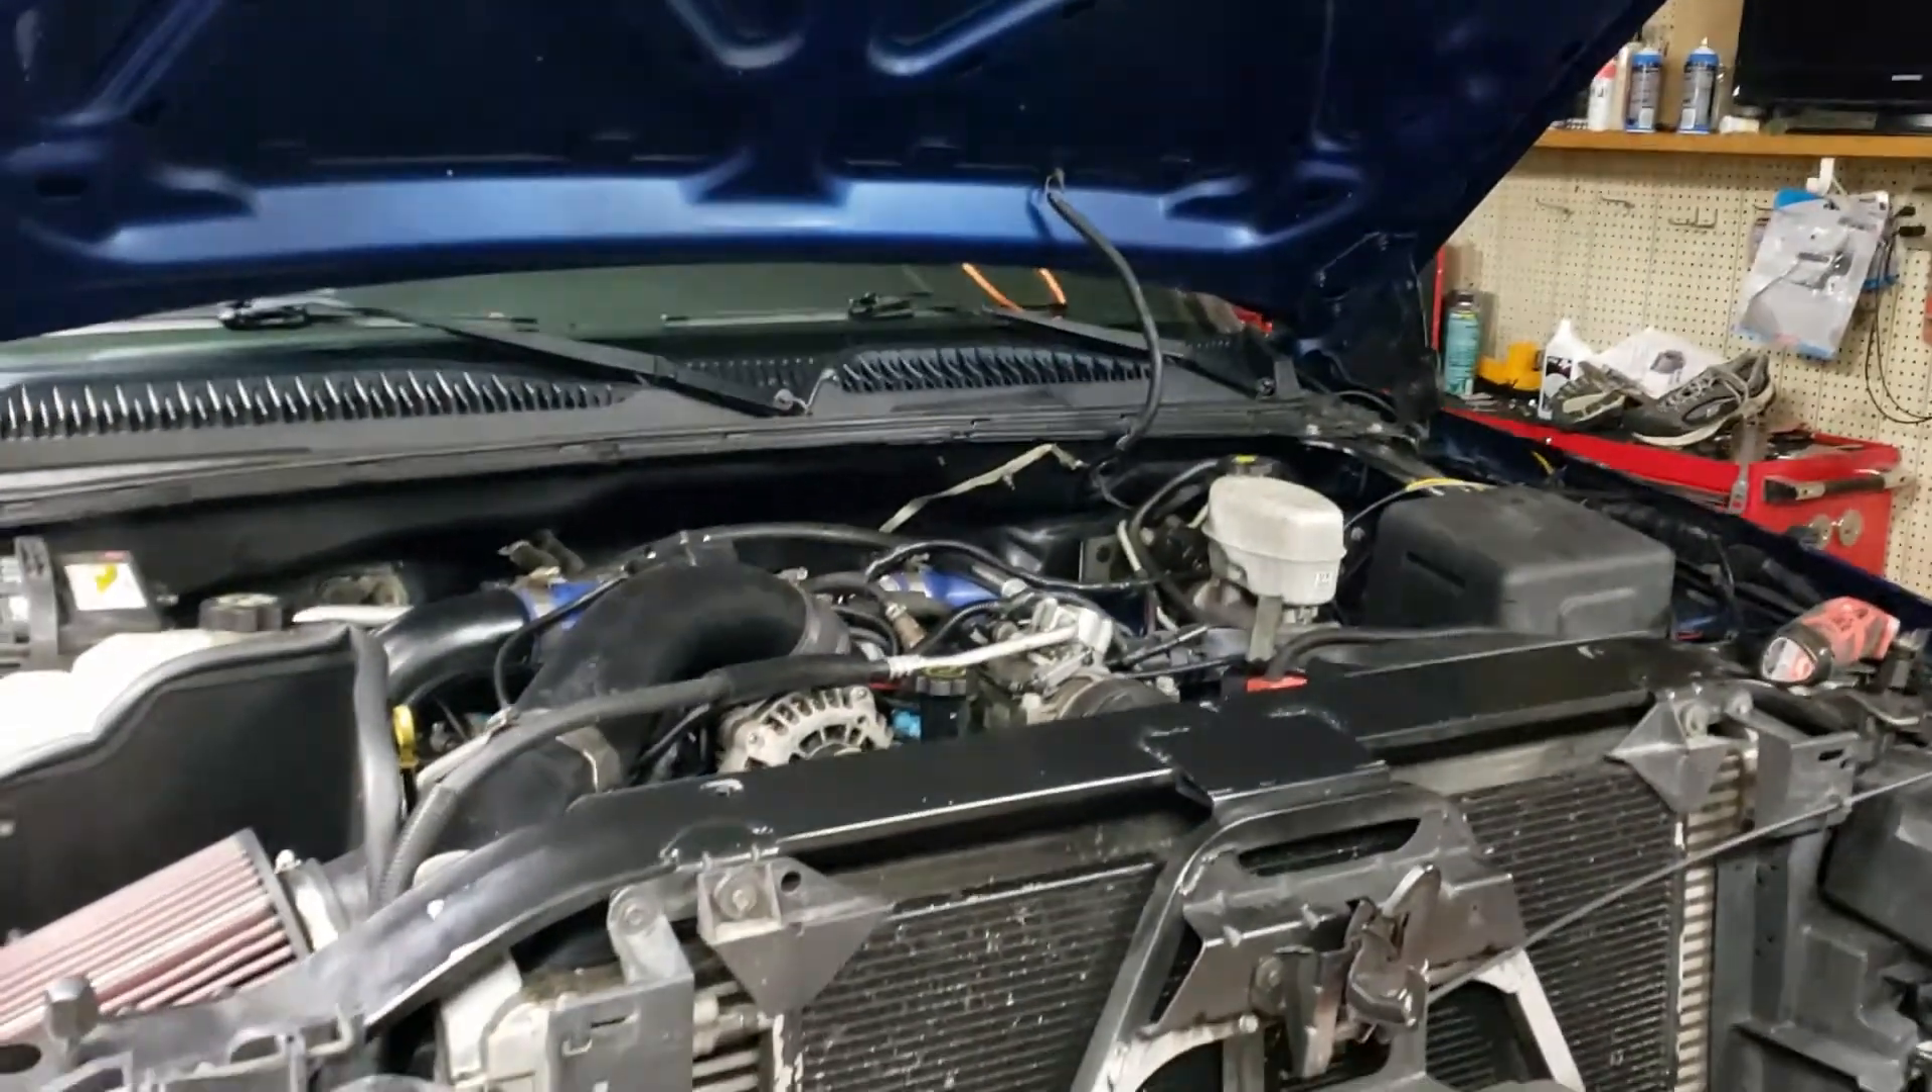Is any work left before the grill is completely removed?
No.